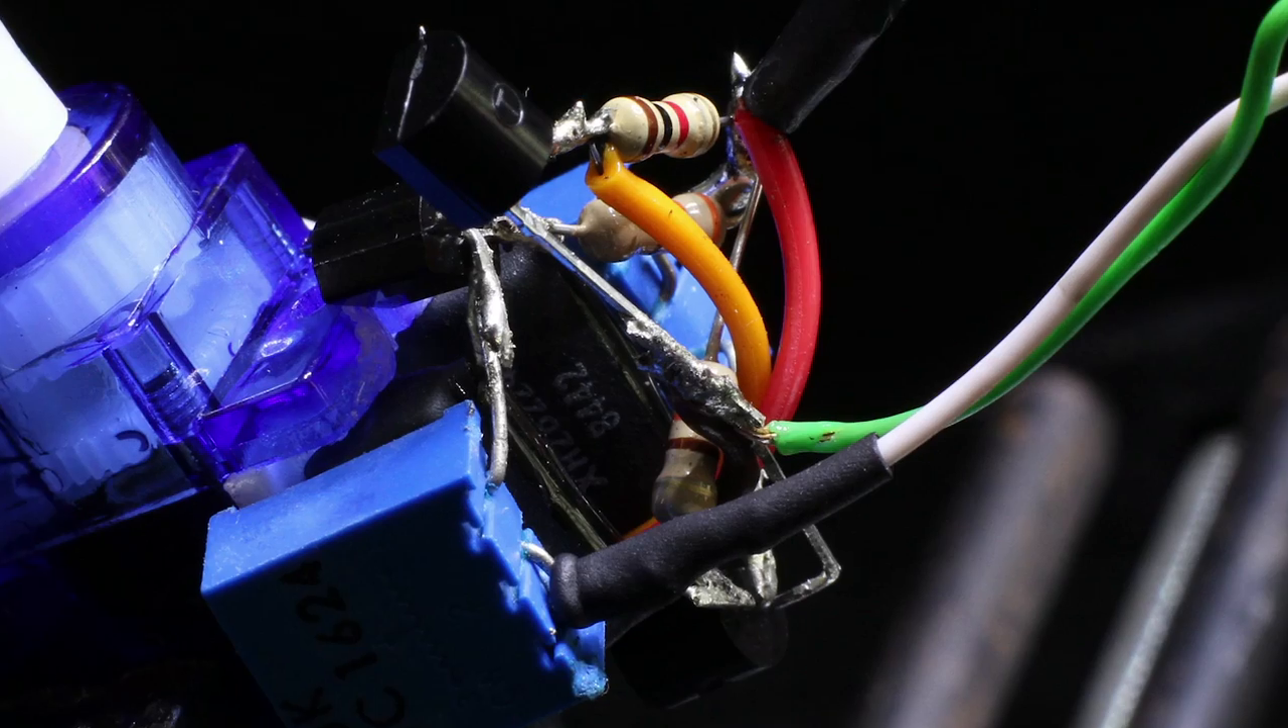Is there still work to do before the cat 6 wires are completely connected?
No.